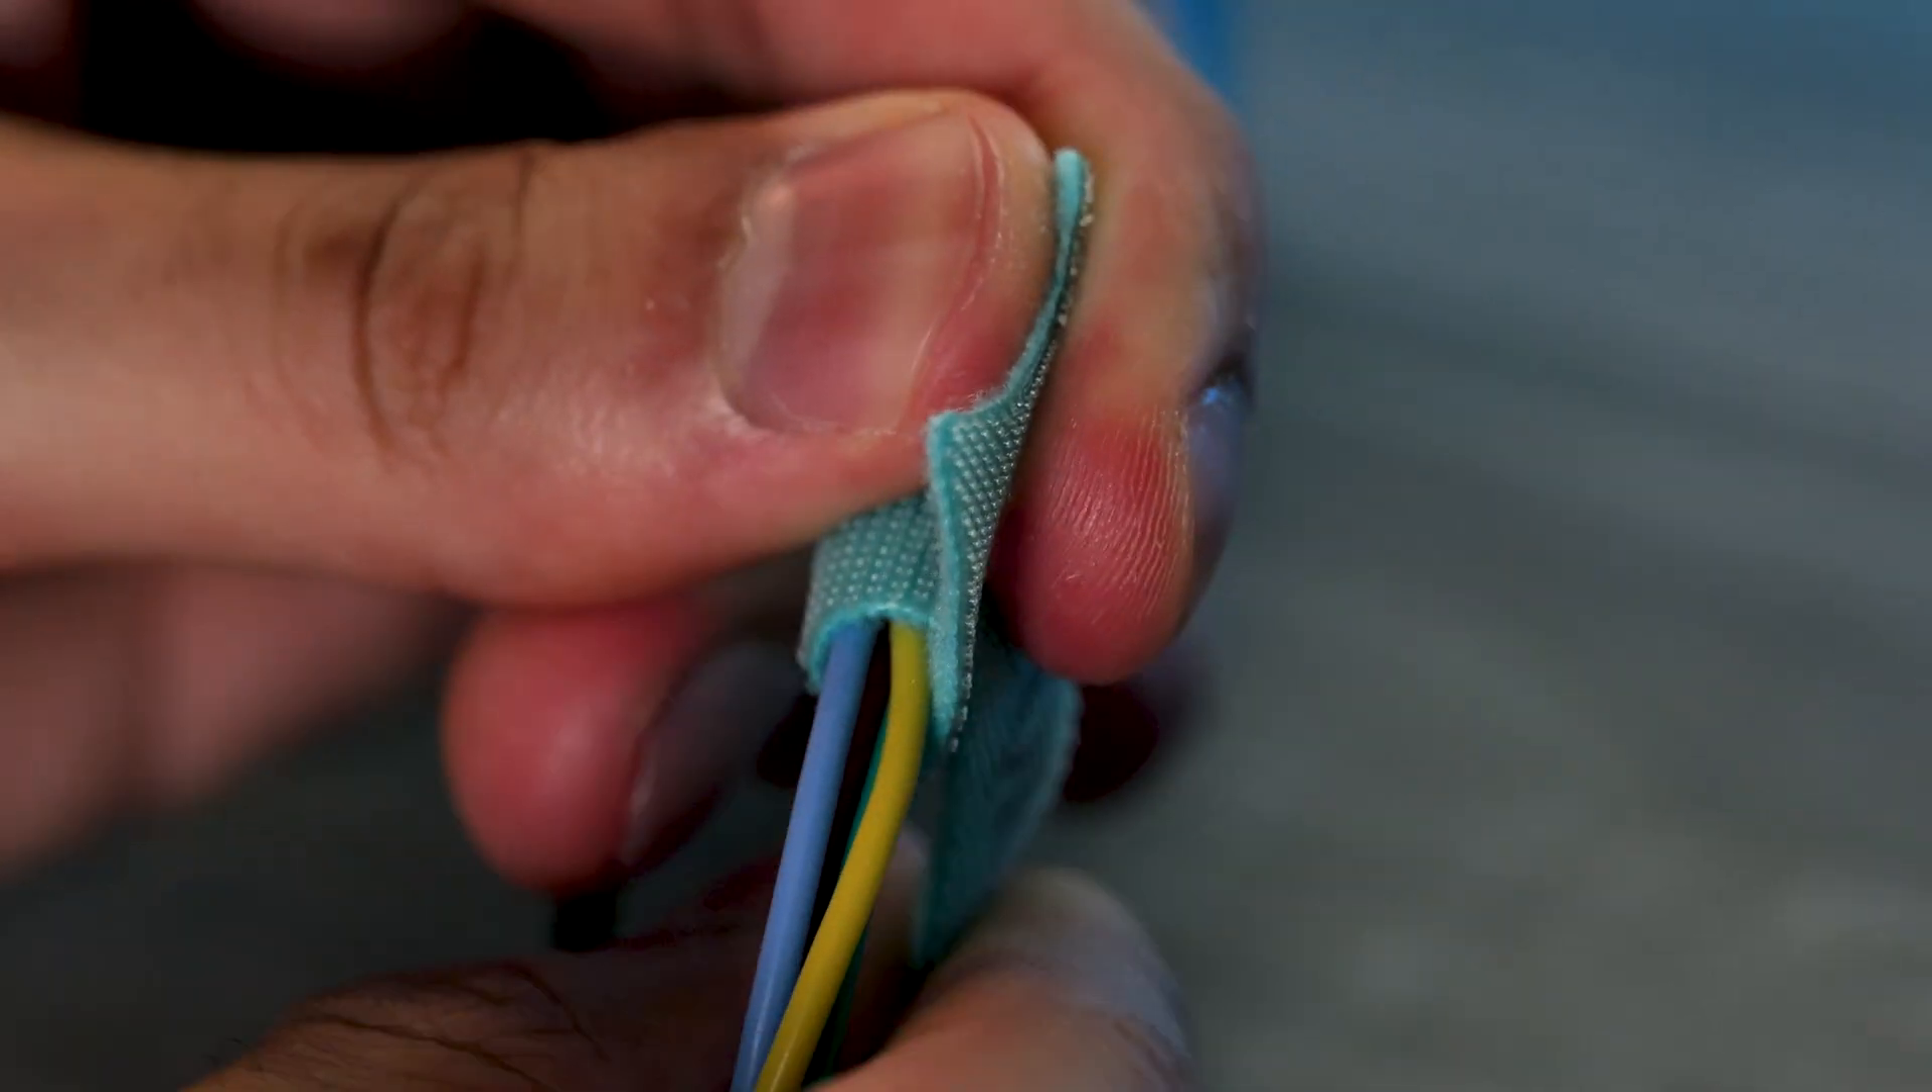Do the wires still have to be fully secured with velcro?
Yes.